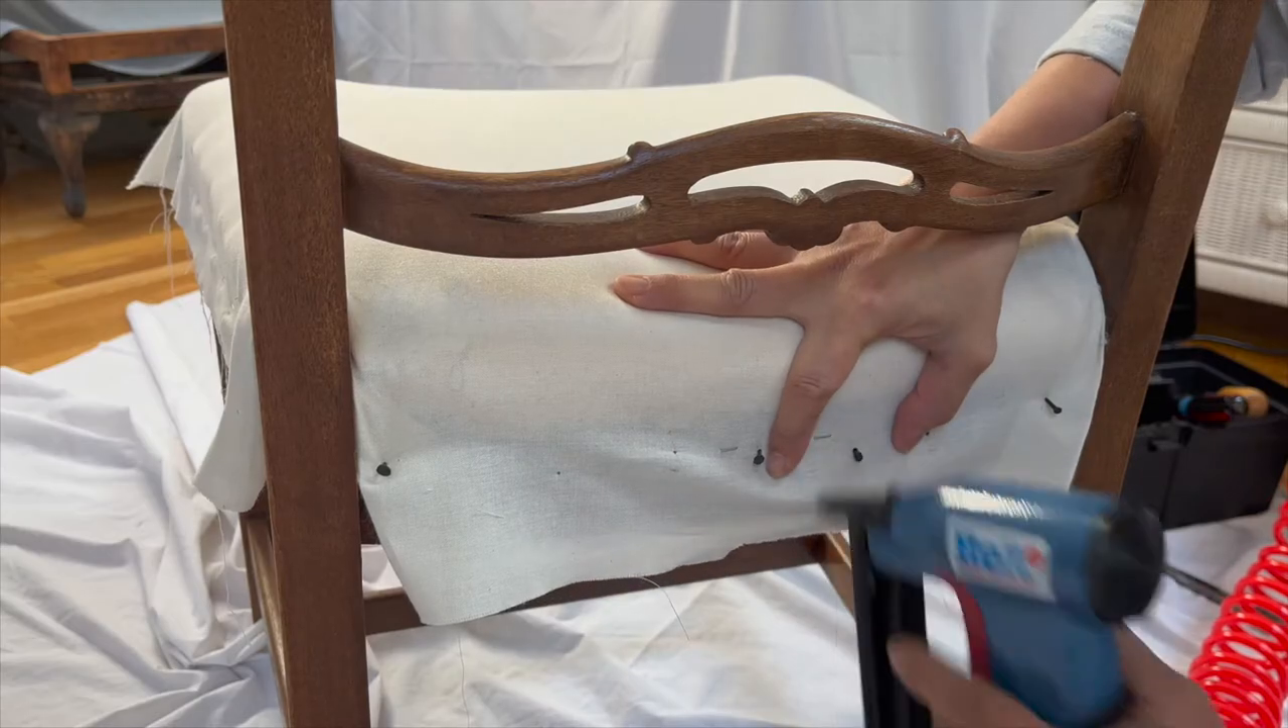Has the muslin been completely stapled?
No.